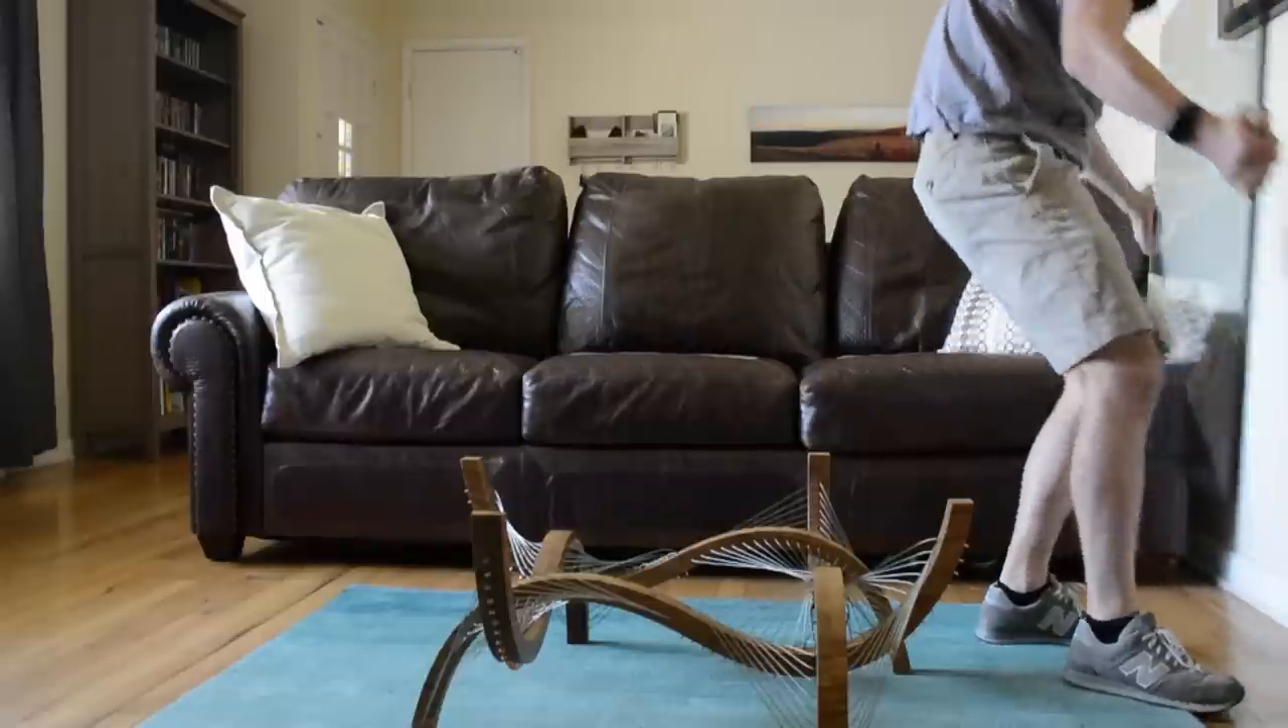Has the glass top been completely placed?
No.